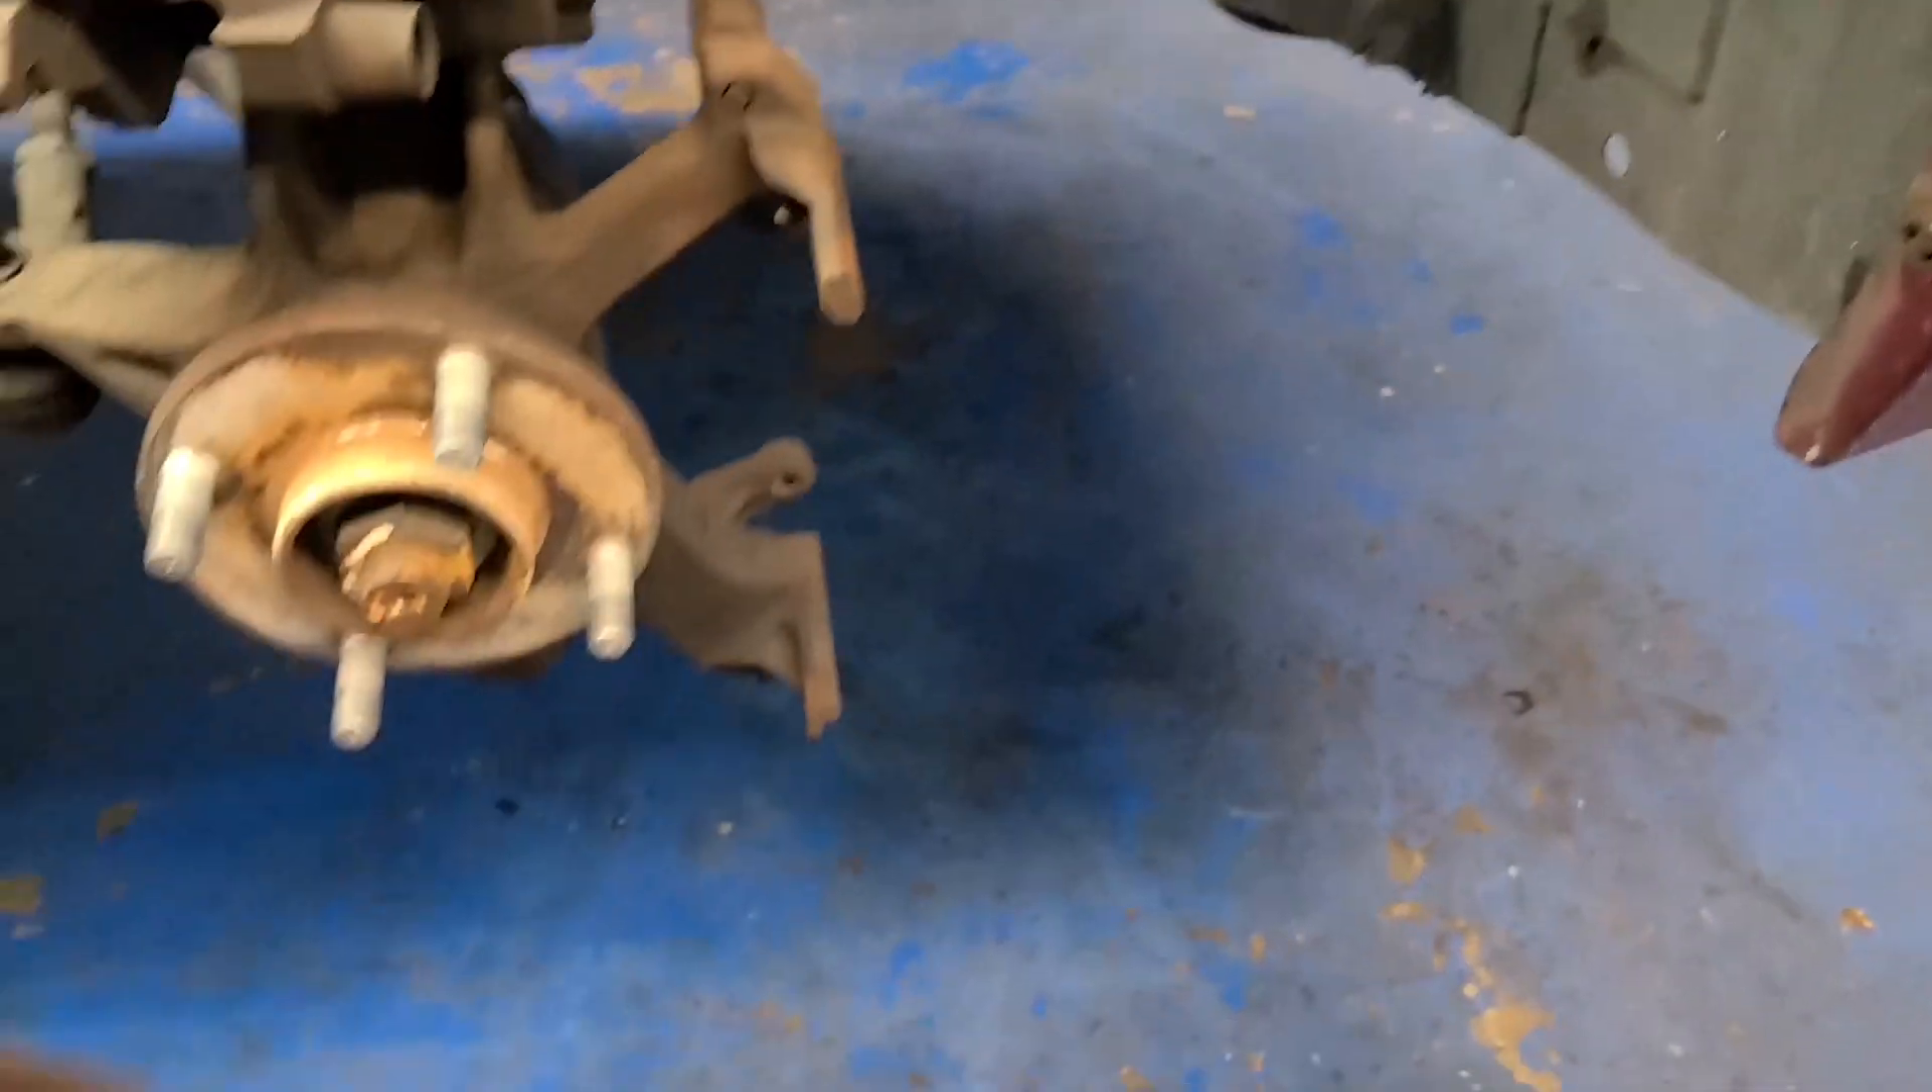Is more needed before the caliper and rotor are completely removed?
No.